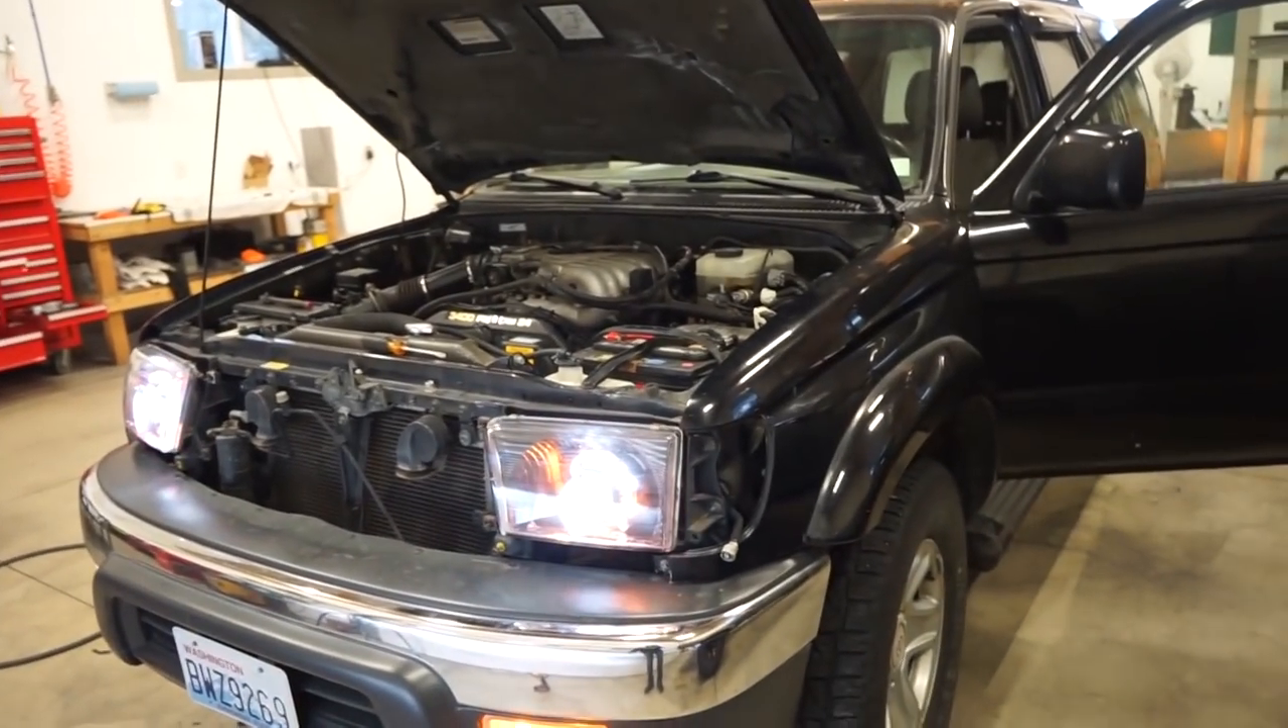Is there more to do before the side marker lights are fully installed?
Yes.